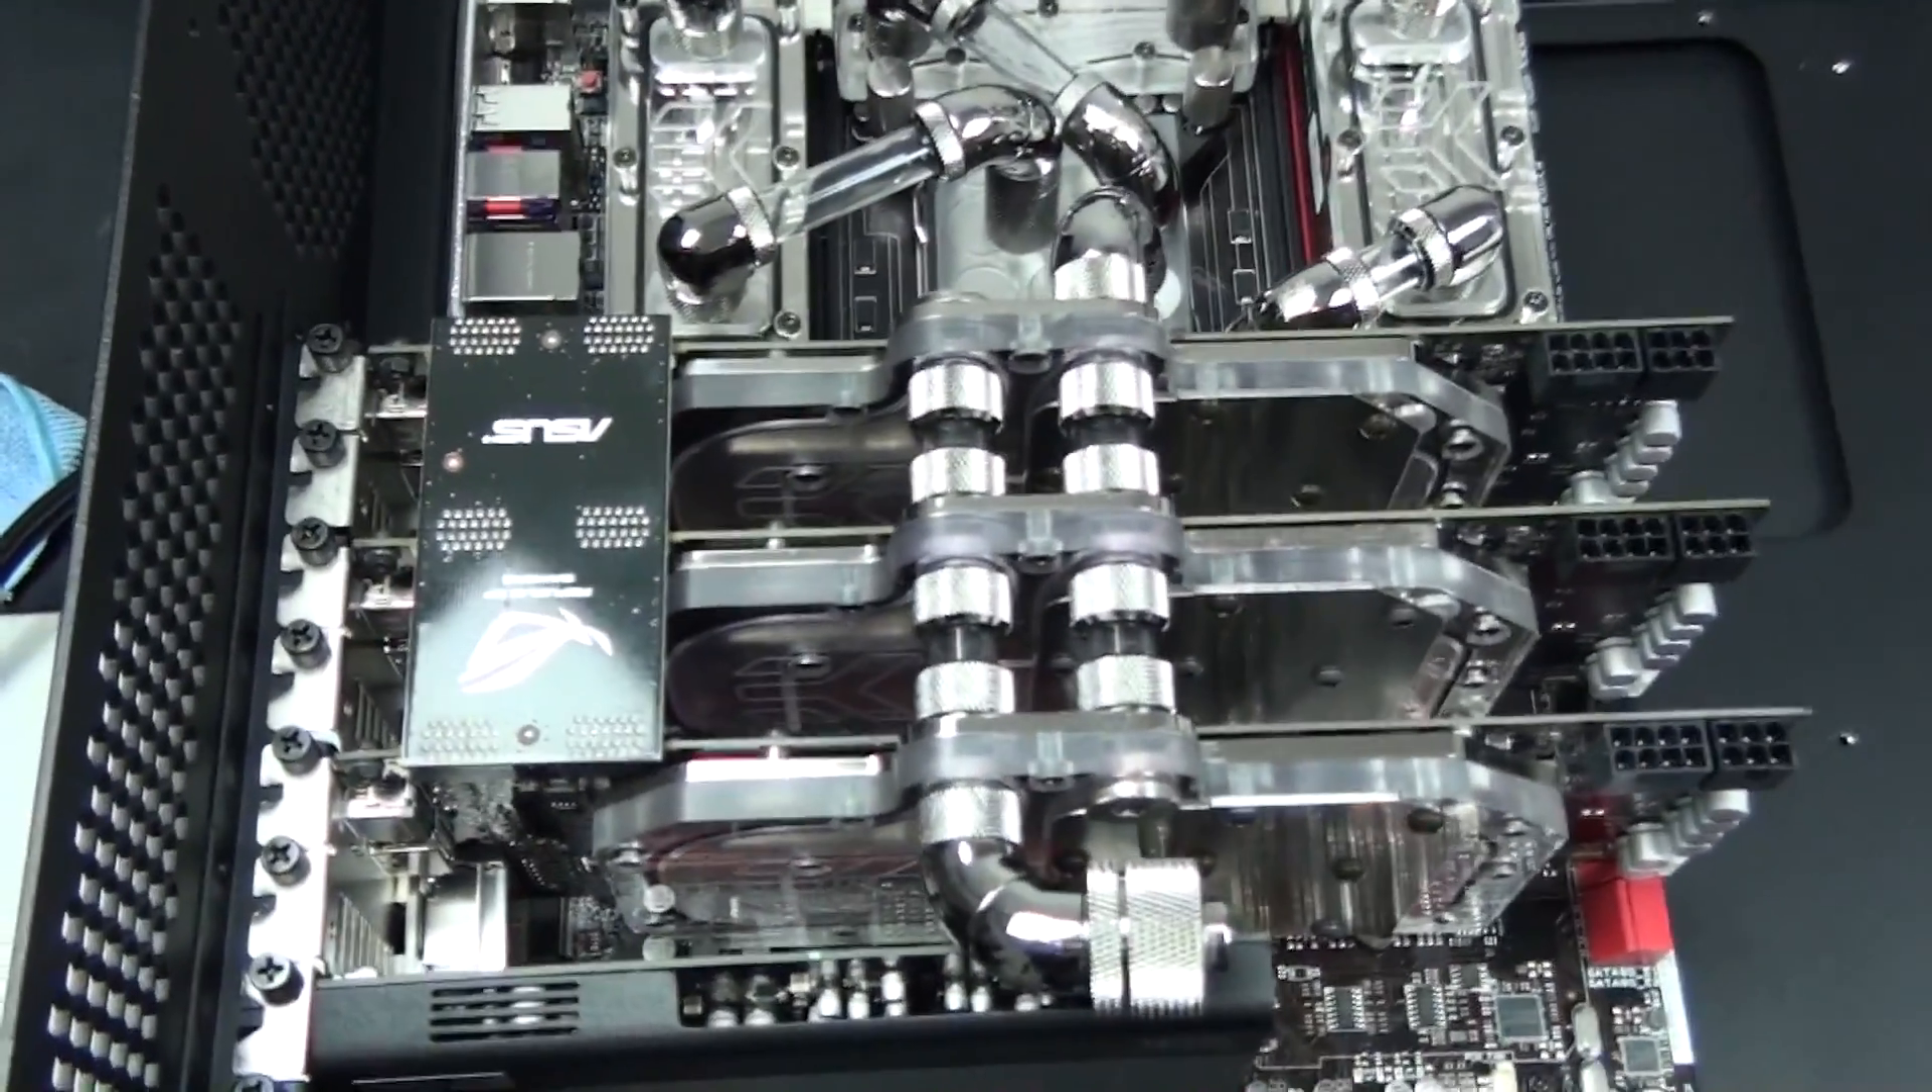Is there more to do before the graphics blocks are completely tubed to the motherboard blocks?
No.